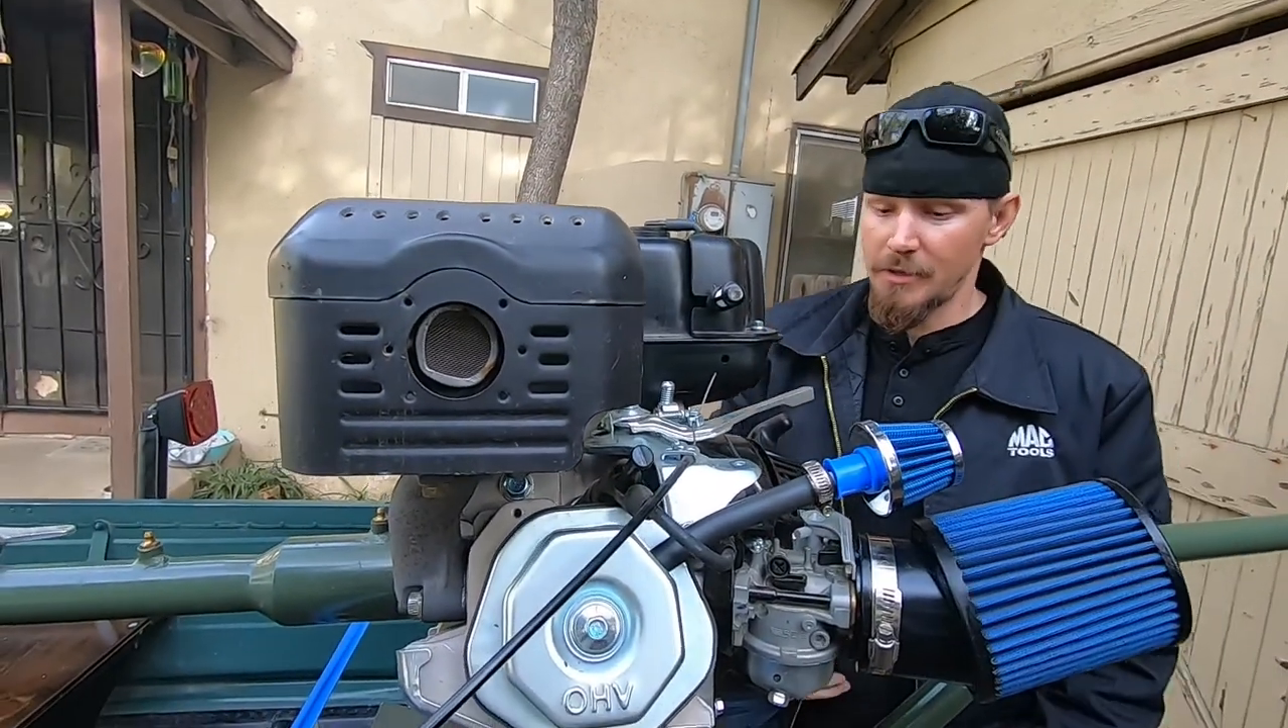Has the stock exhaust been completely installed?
Yes.